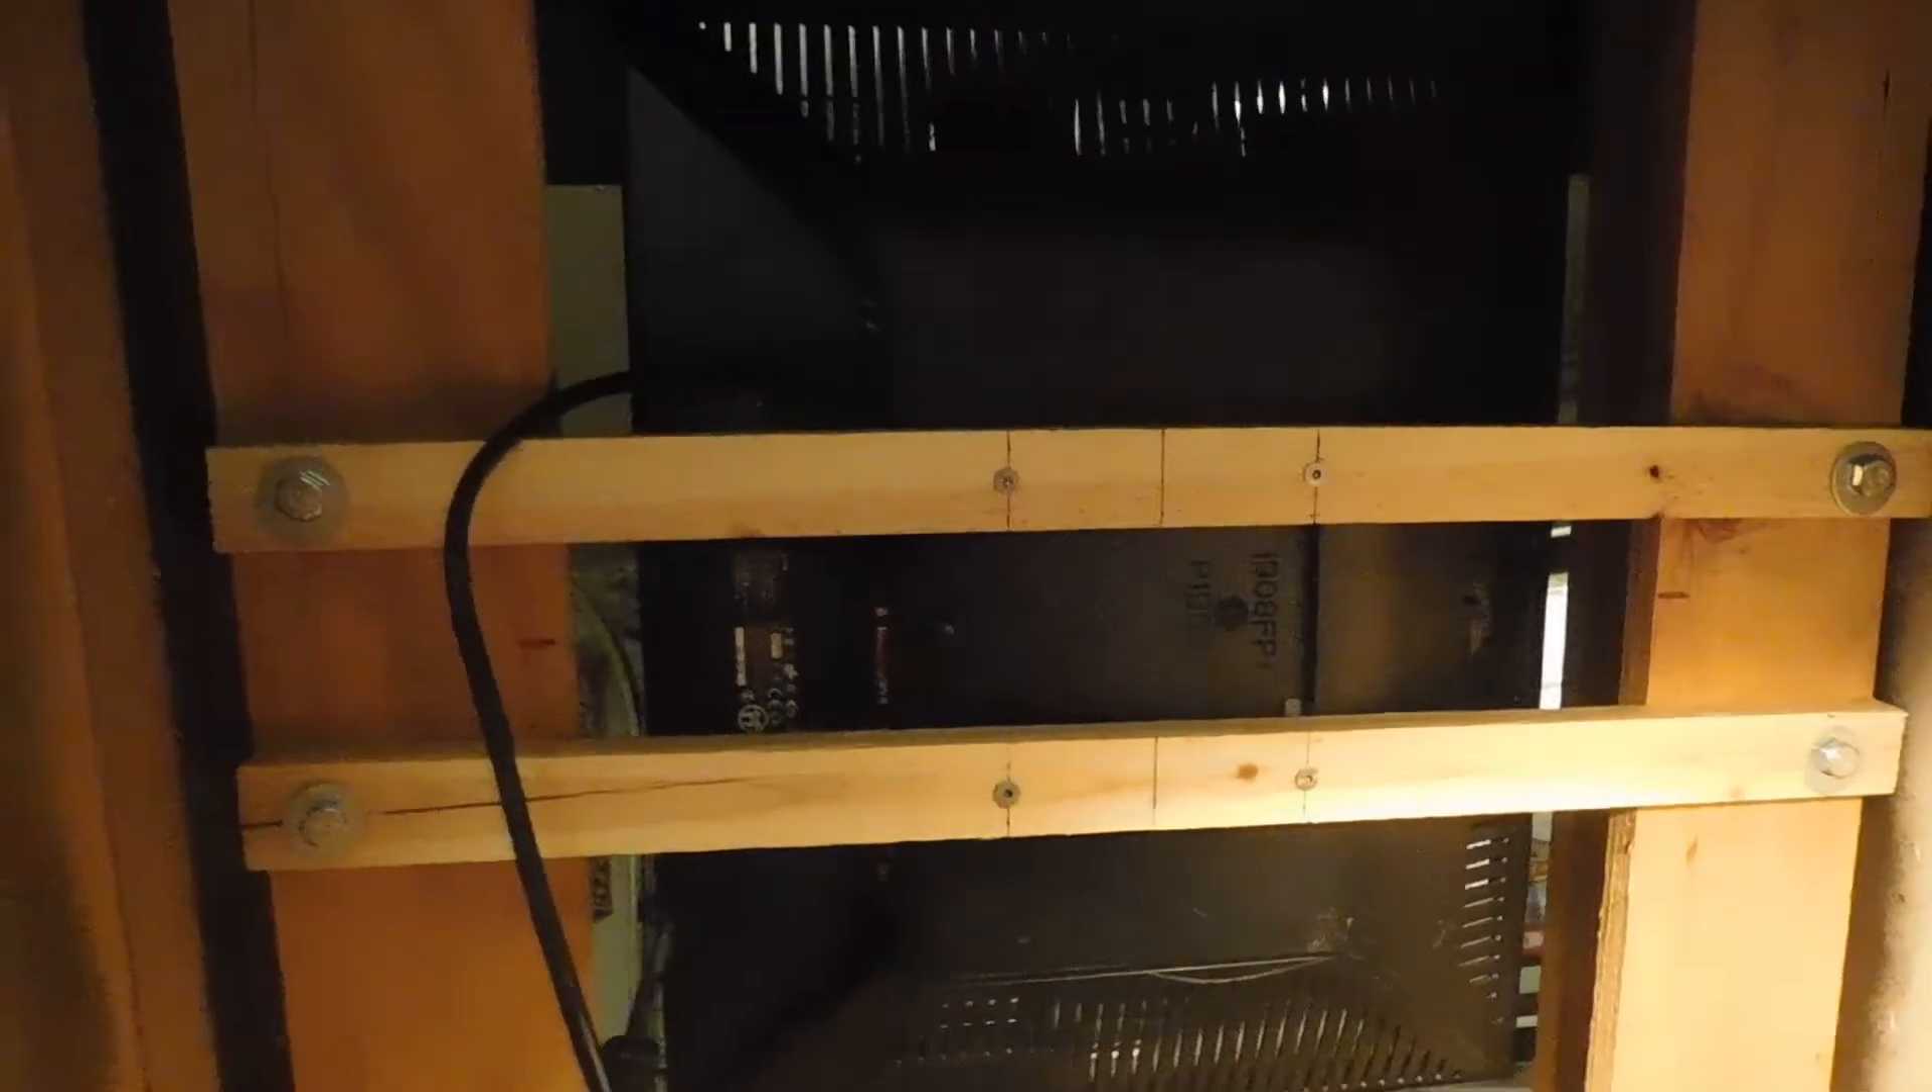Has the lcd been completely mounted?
Yes.